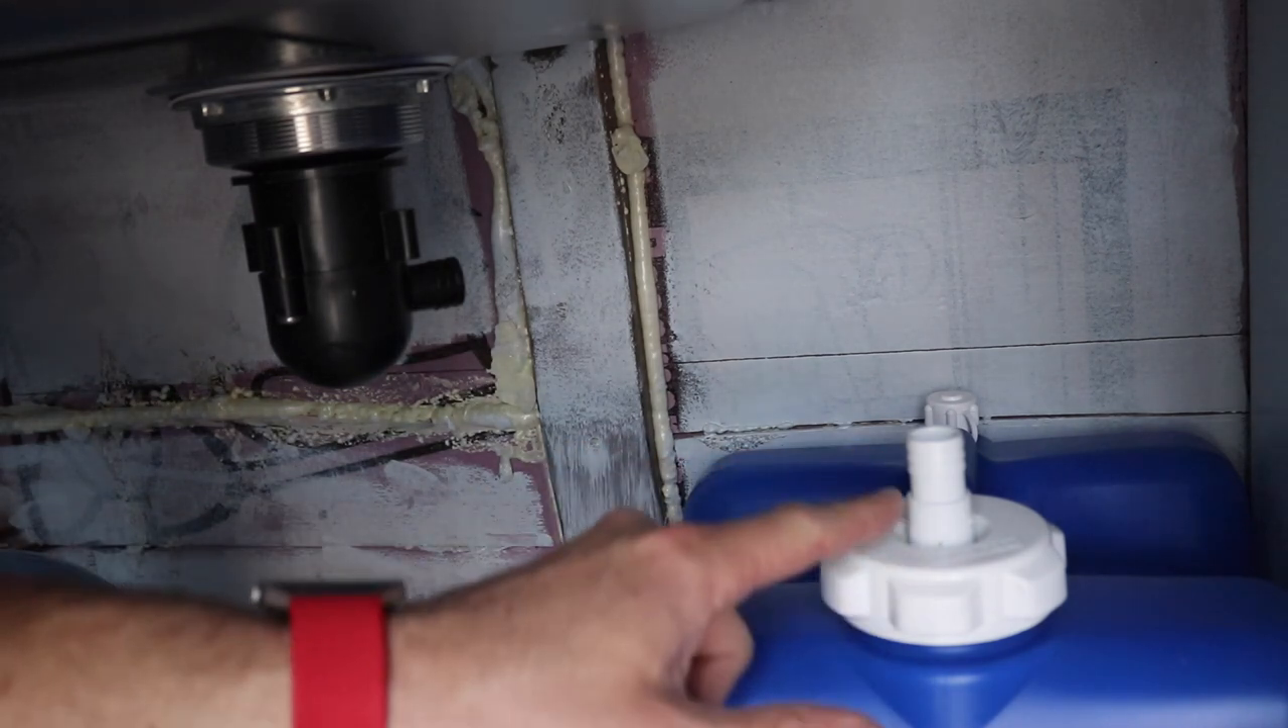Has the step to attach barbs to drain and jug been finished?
Yes.